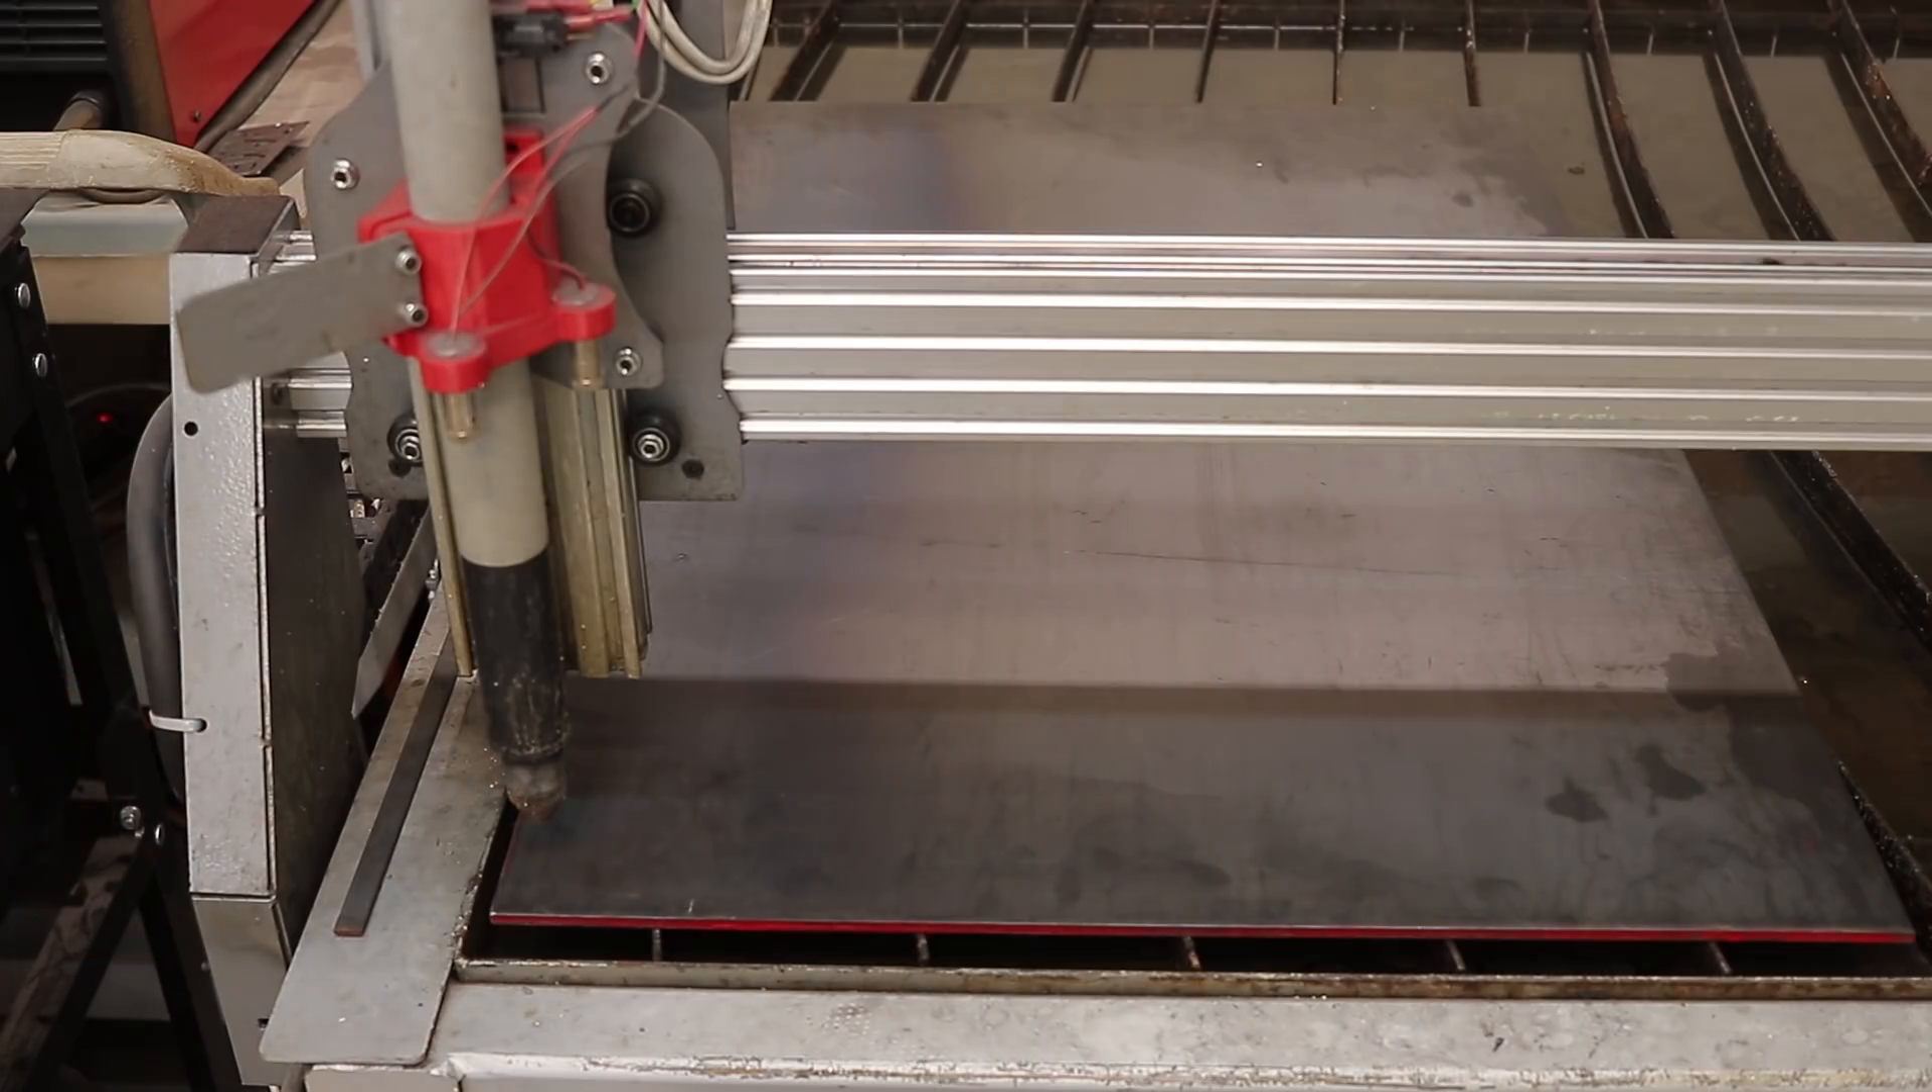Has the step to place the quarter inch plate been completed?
Yes.